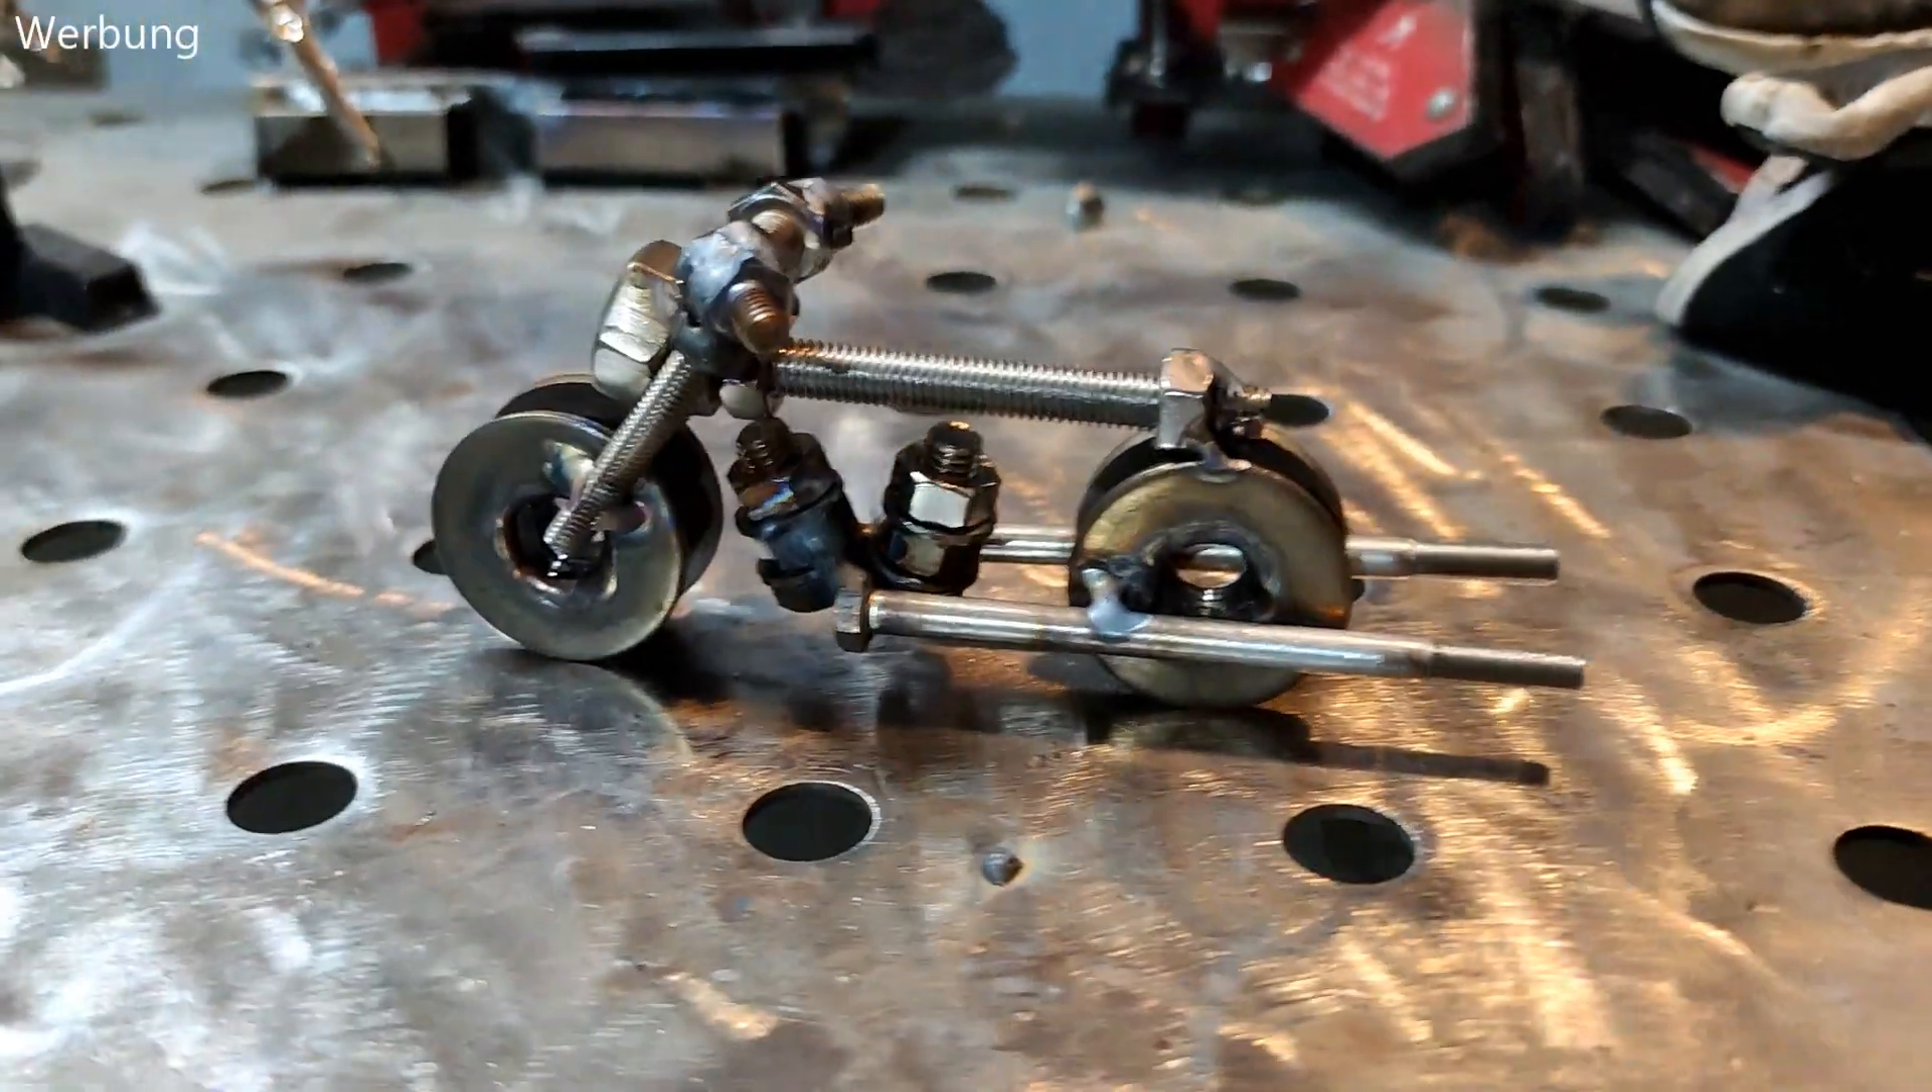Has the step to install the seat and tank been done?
No.